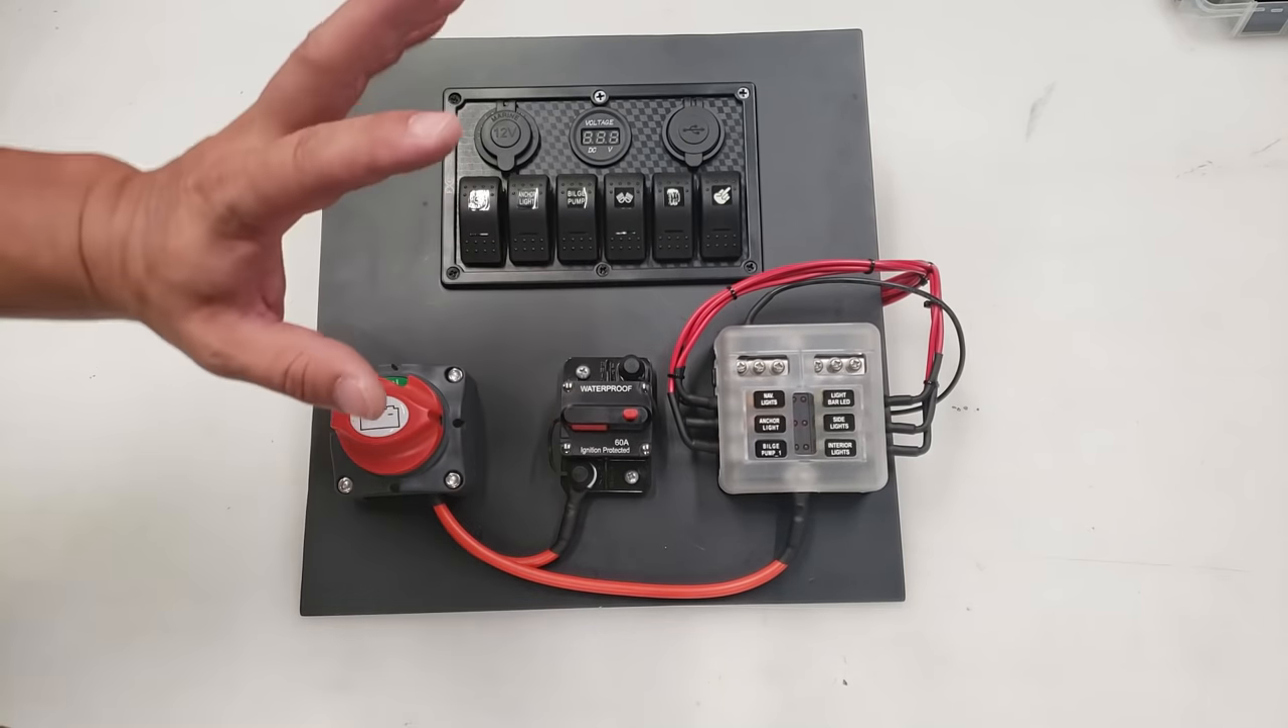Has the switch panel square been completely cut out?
Yes.